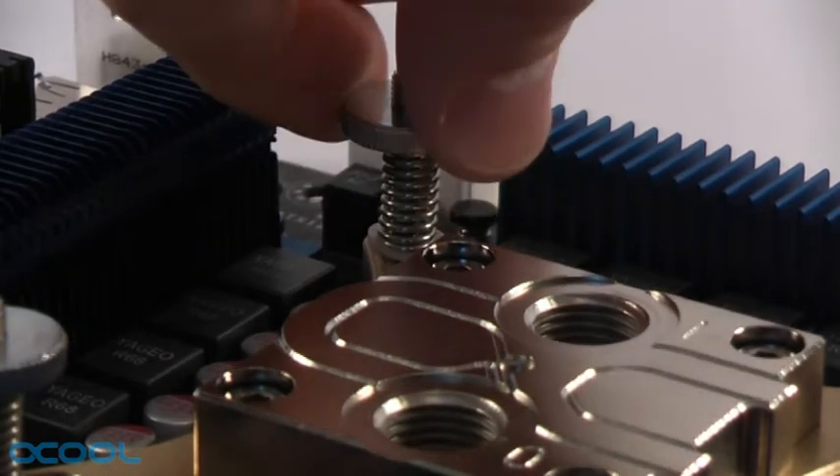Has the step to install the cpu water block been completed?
No.